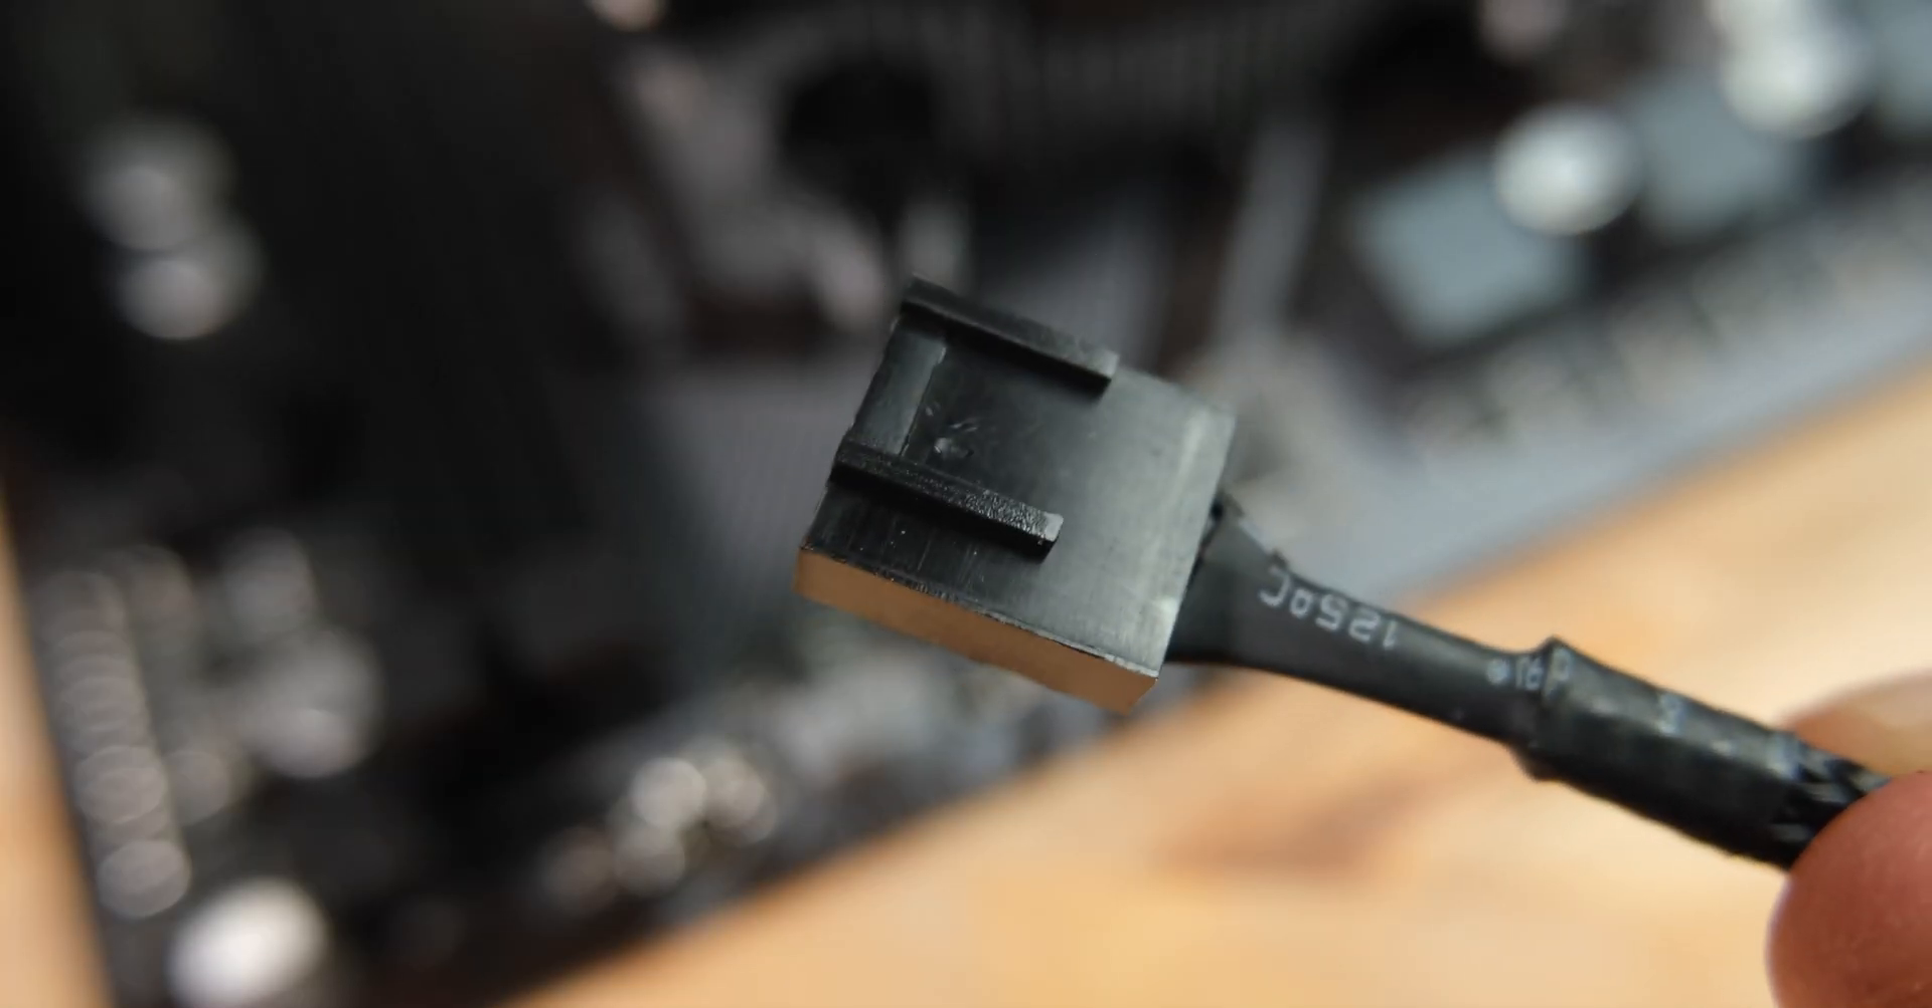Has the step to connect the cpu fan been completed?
No.